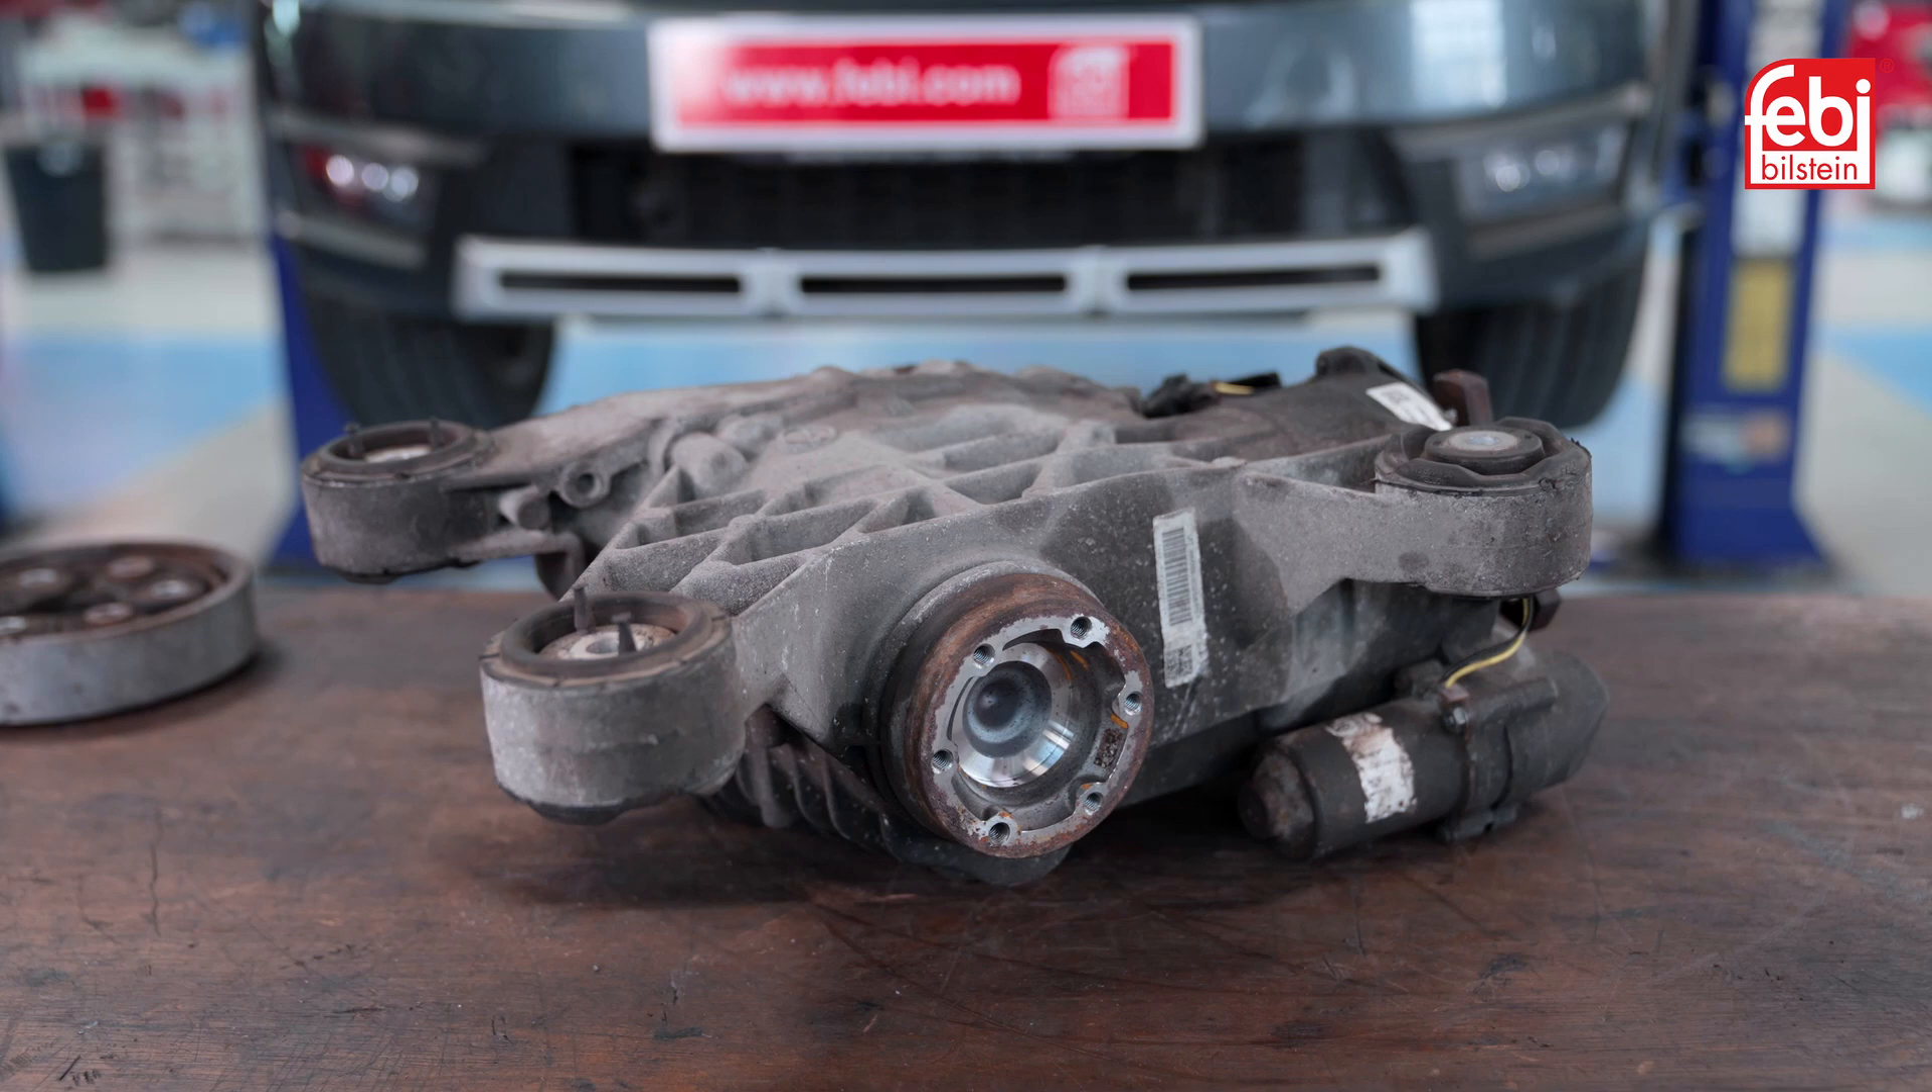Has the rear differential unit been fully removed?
Yes.